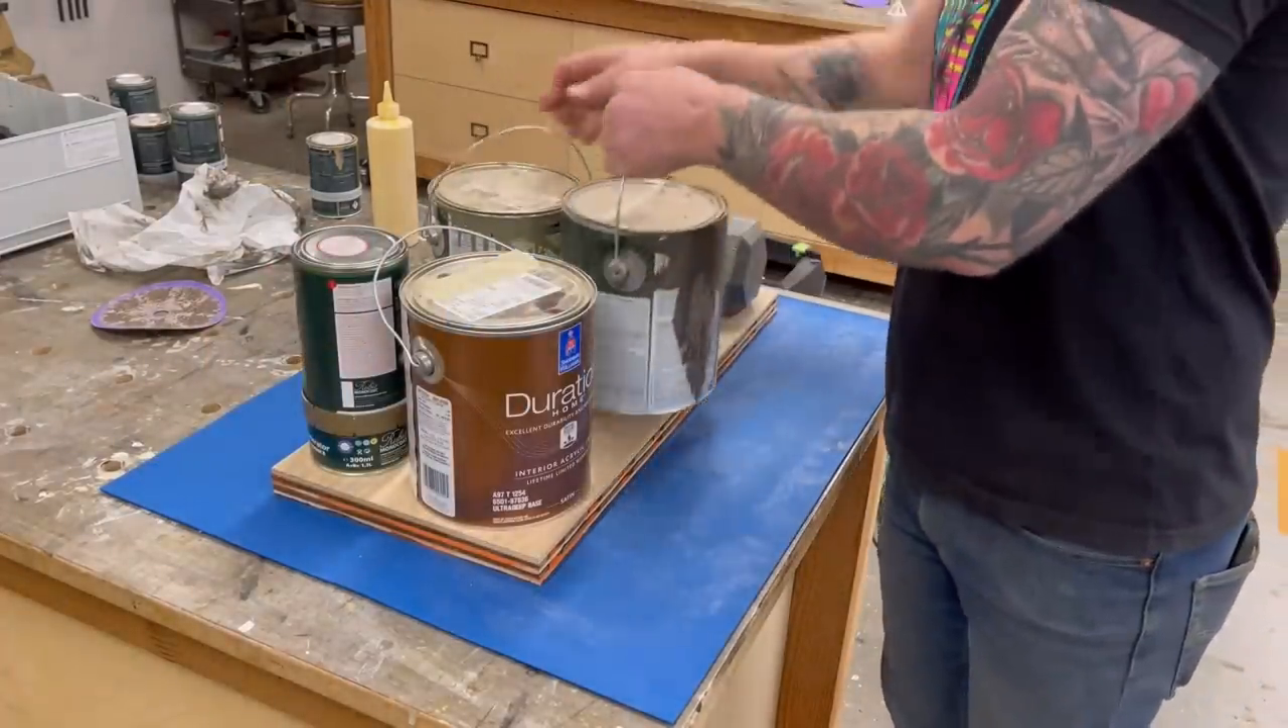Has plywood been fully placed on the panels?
Yes.